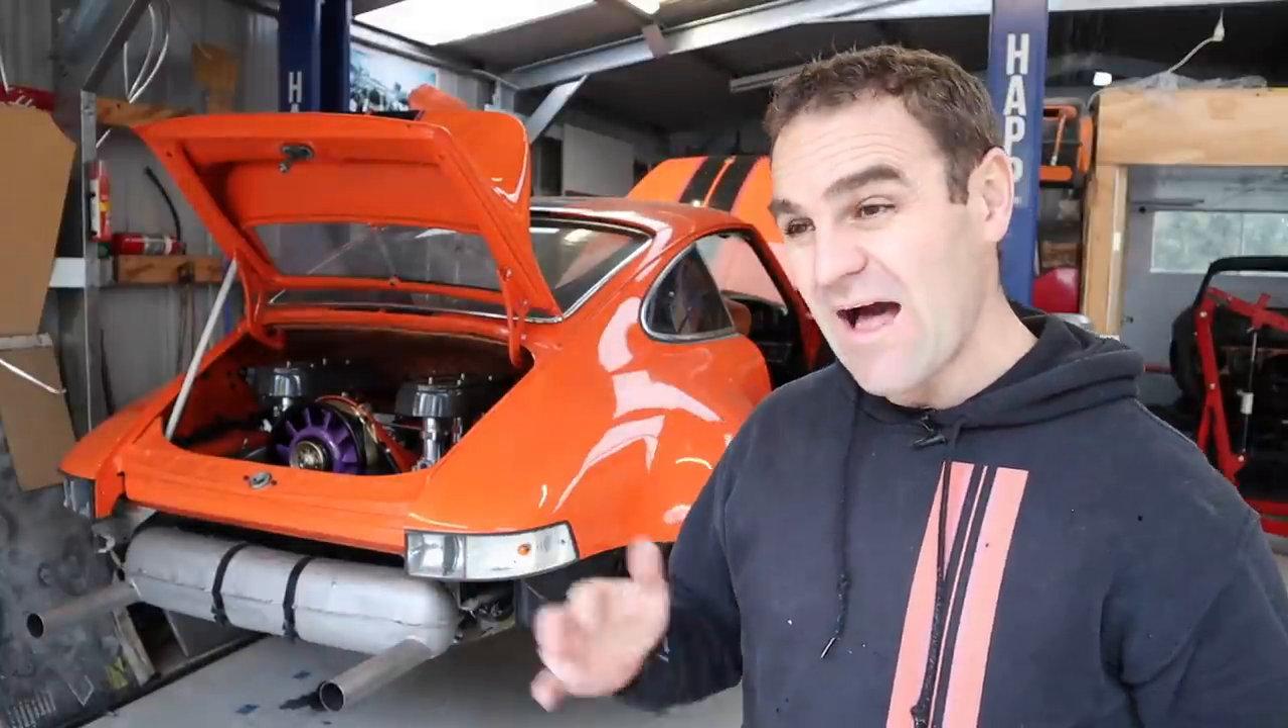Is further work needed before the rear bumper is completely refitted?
Yes.